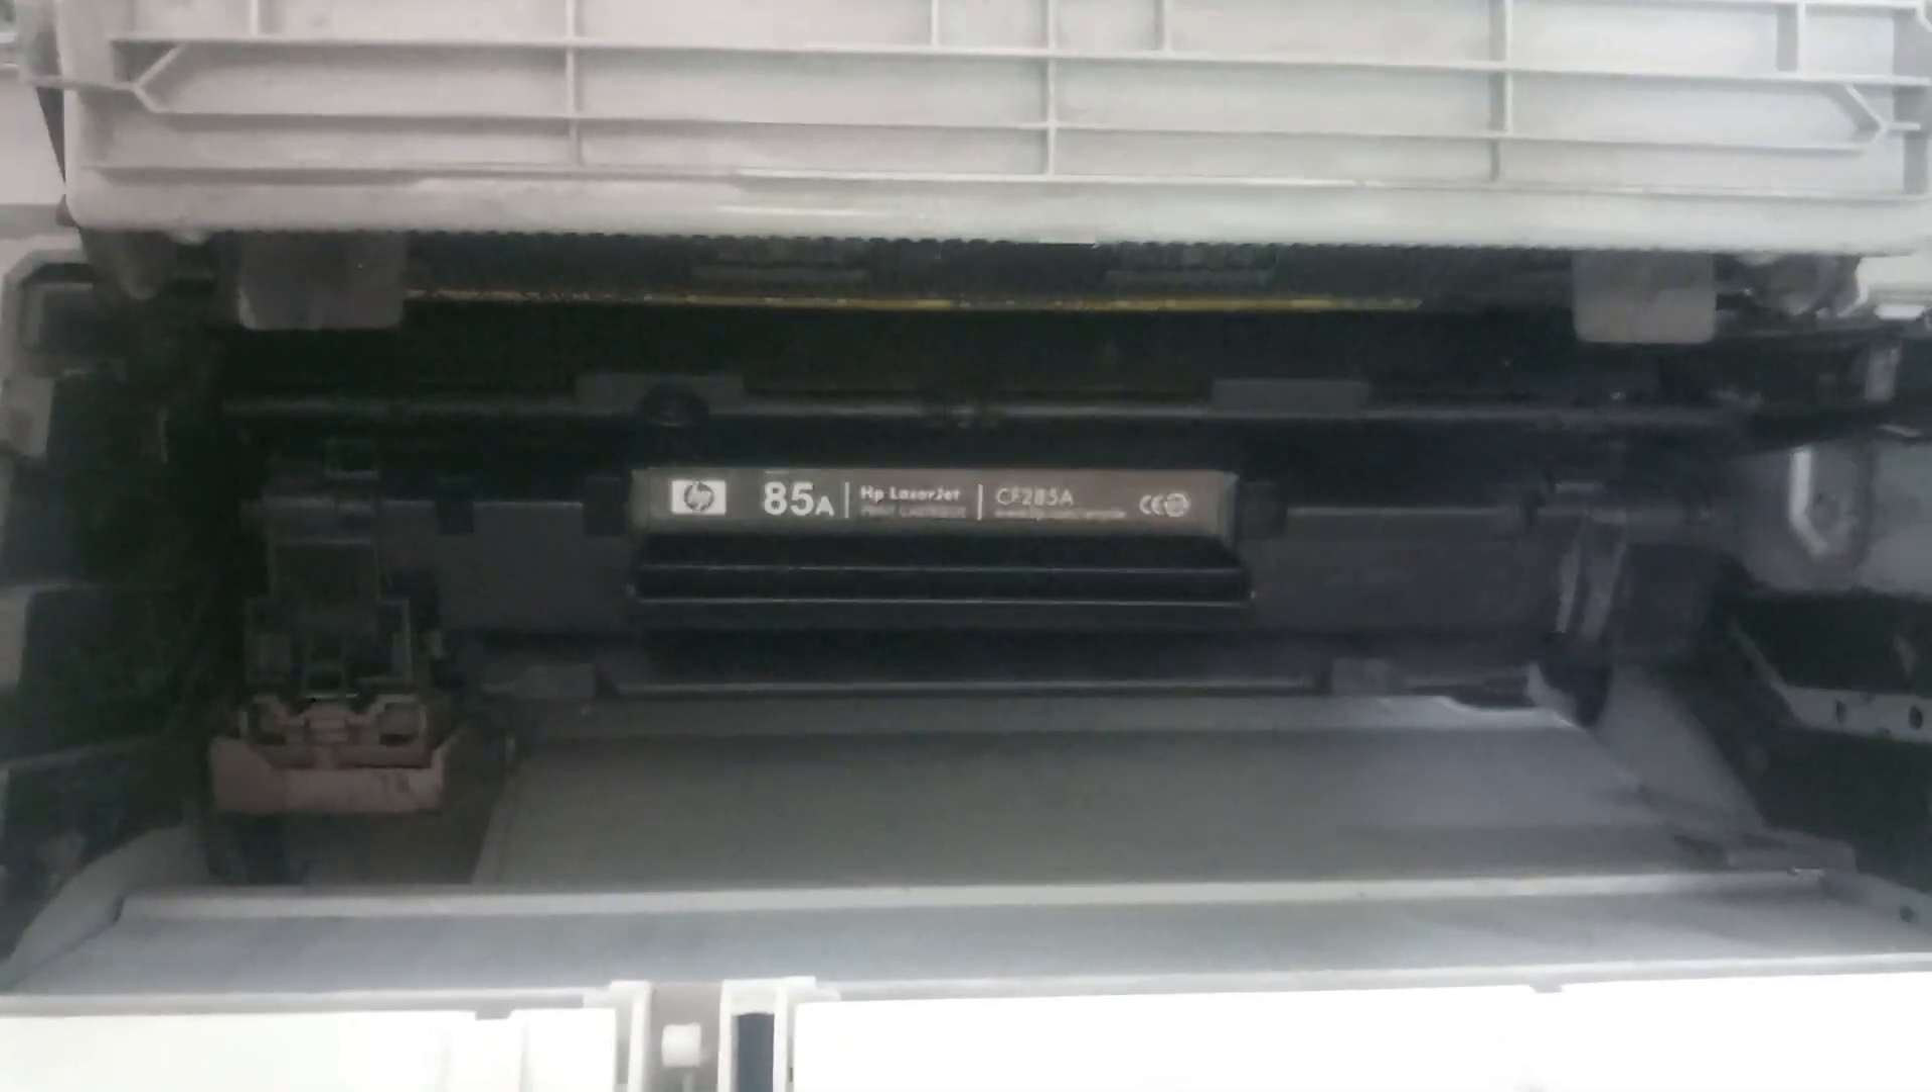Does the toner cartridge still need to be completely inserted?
No.